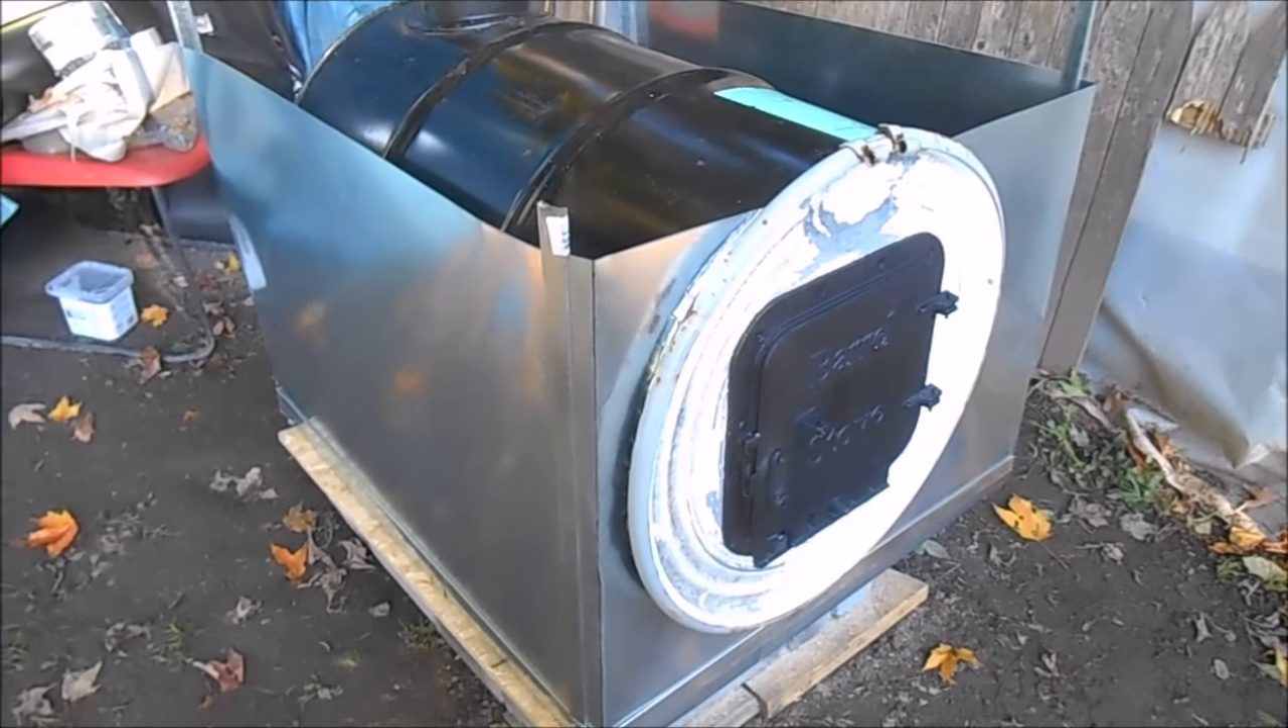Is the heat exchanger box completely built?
No.